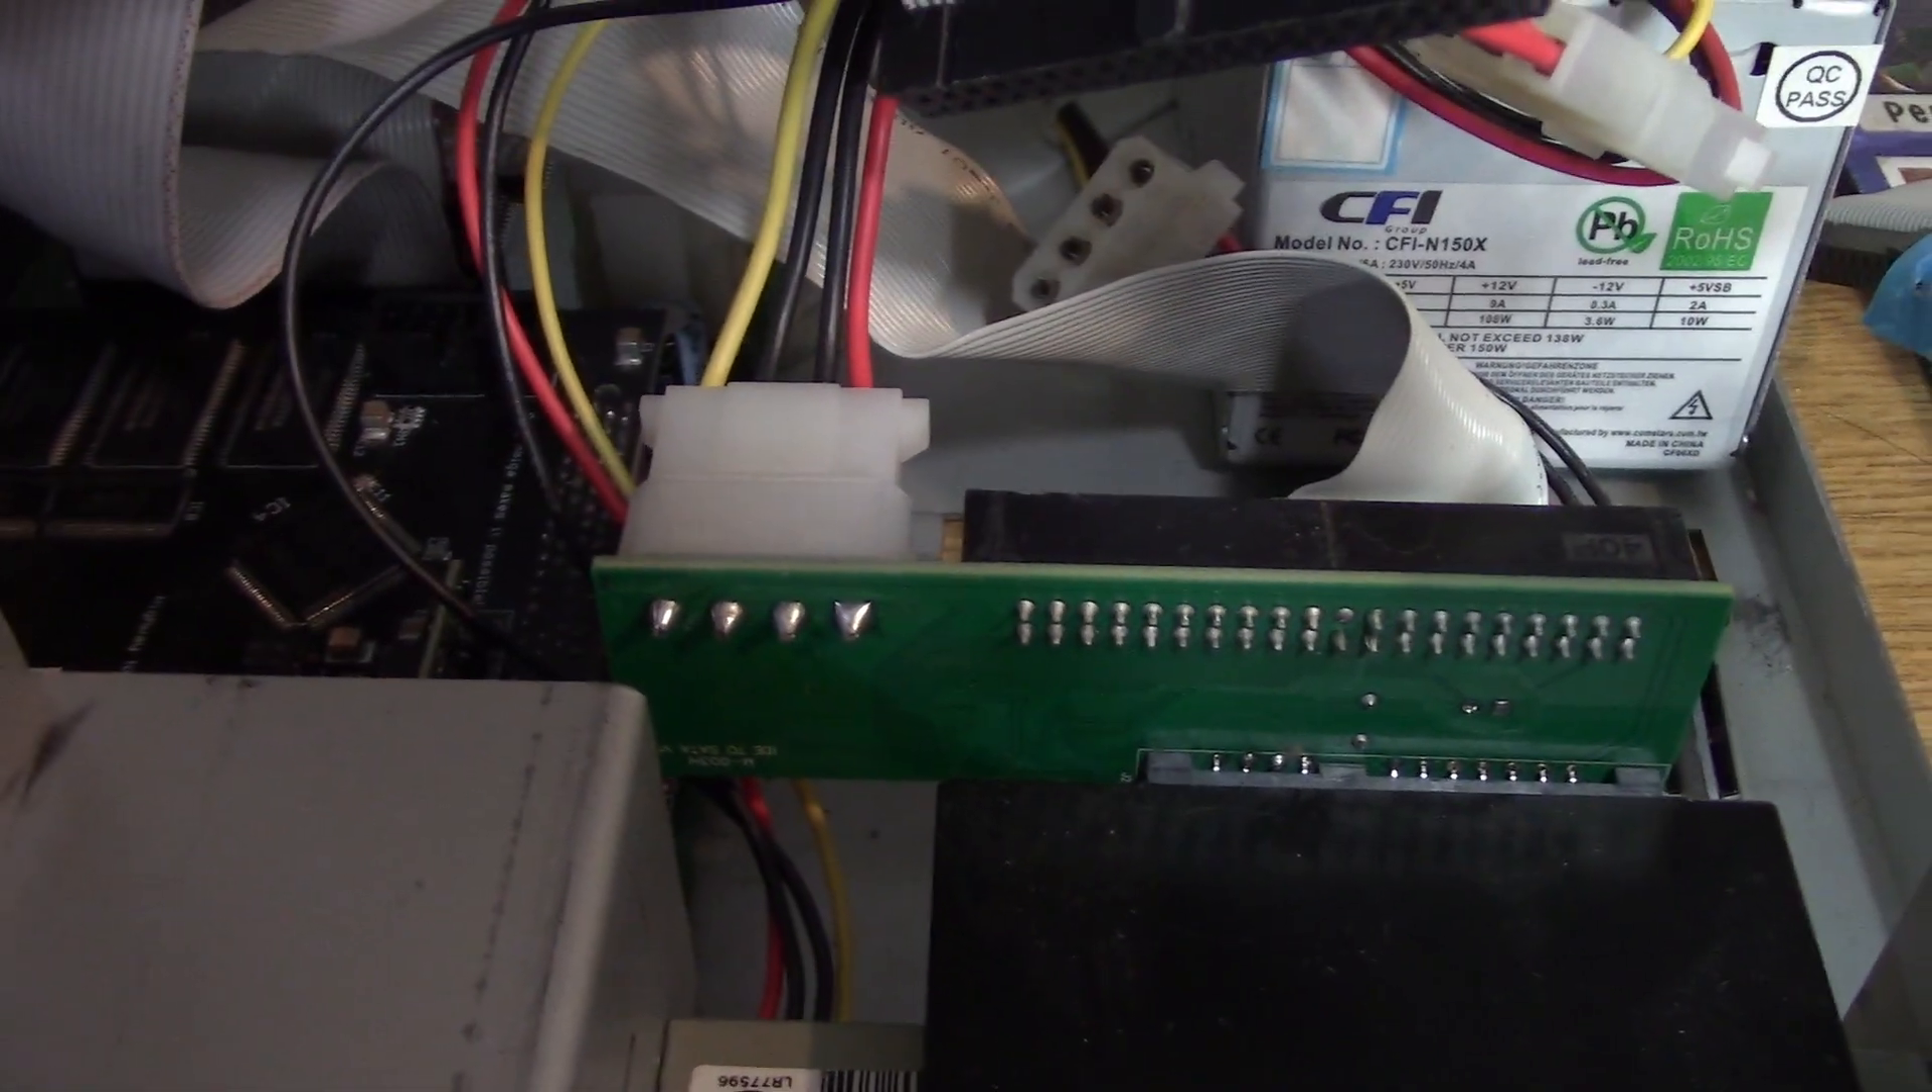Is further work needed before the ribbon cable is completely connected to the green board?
No.